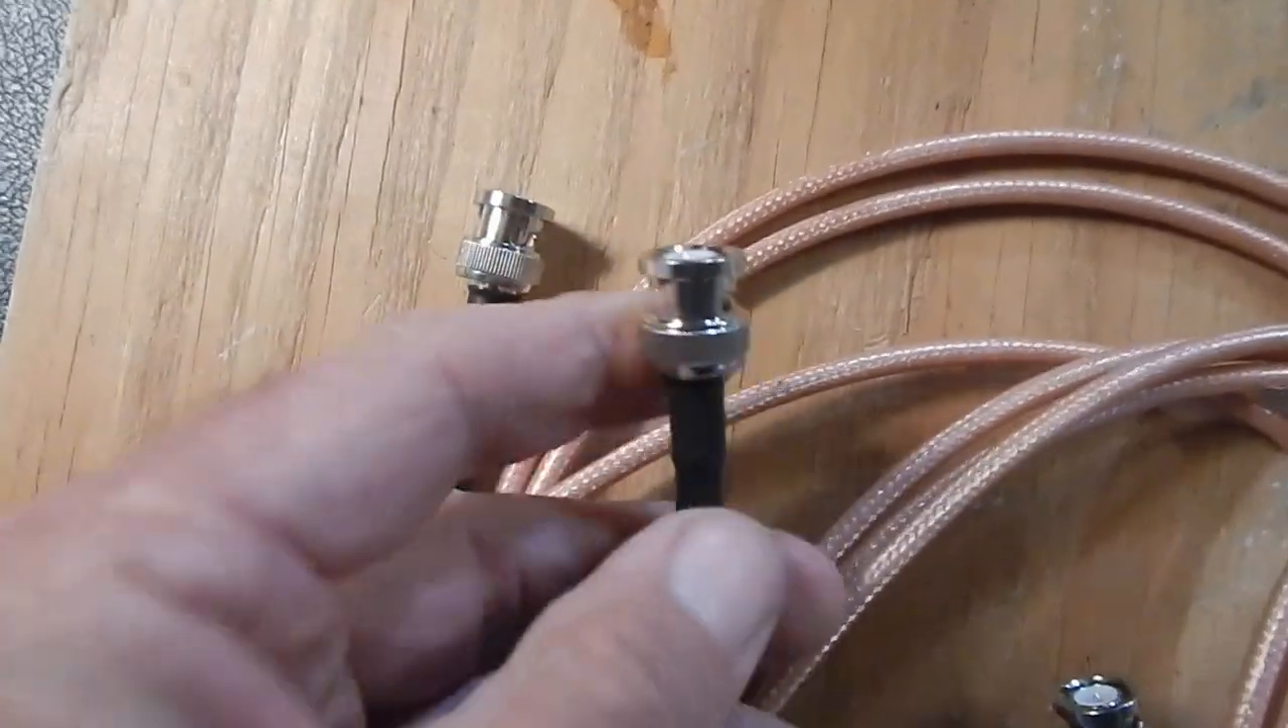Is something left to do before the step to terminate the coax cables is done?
No.